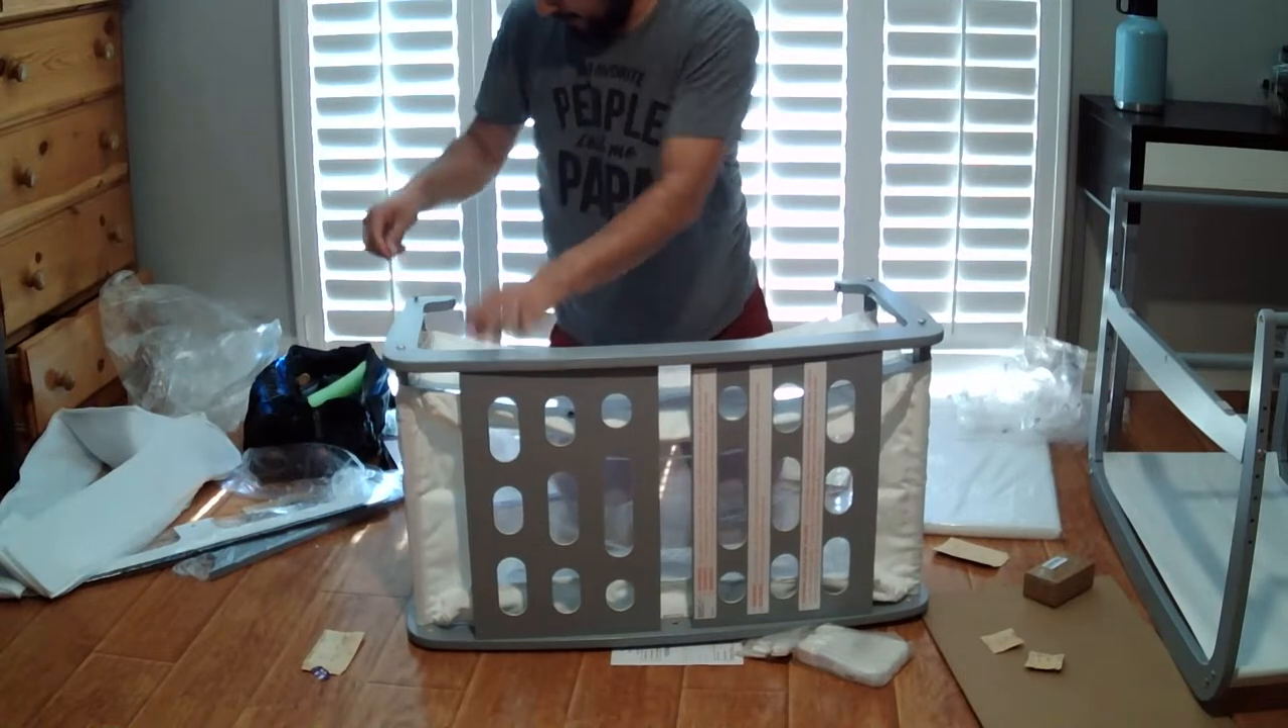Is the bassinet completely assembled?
No.